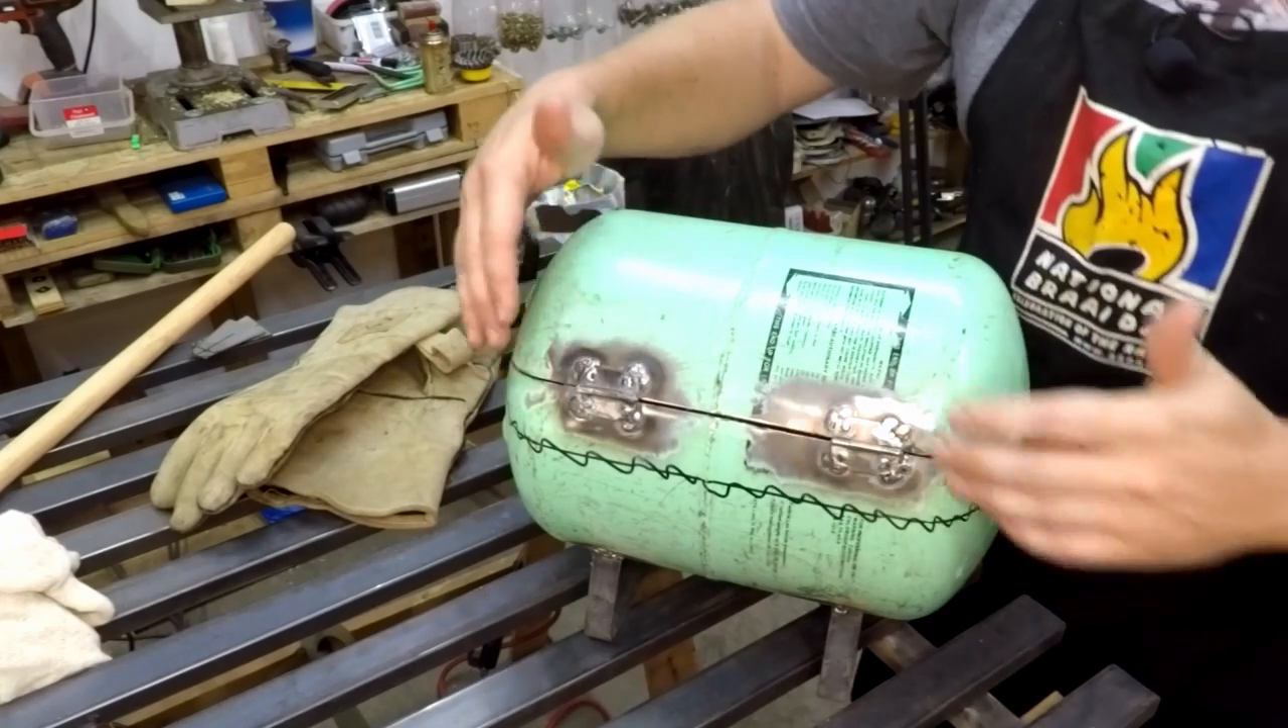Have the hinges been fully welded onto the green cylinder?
Yes.